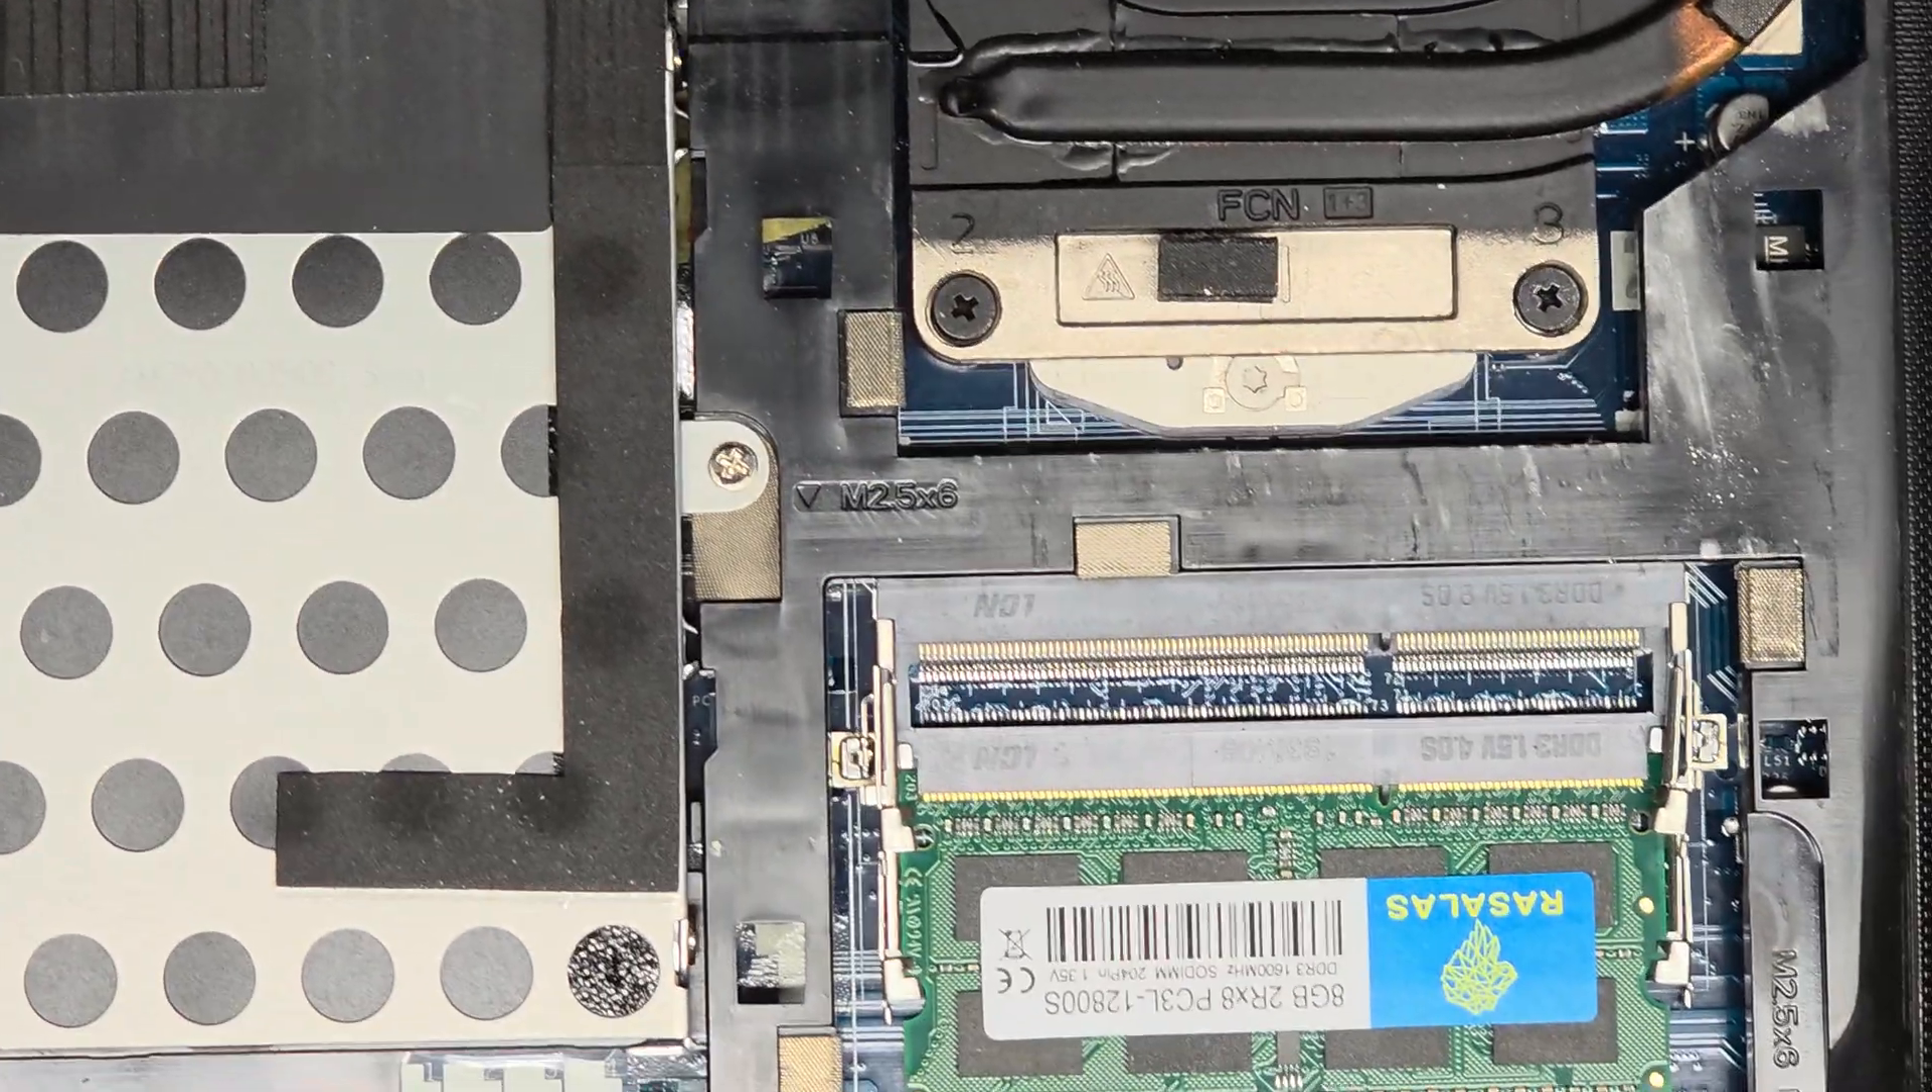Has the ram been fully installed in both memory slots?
No.